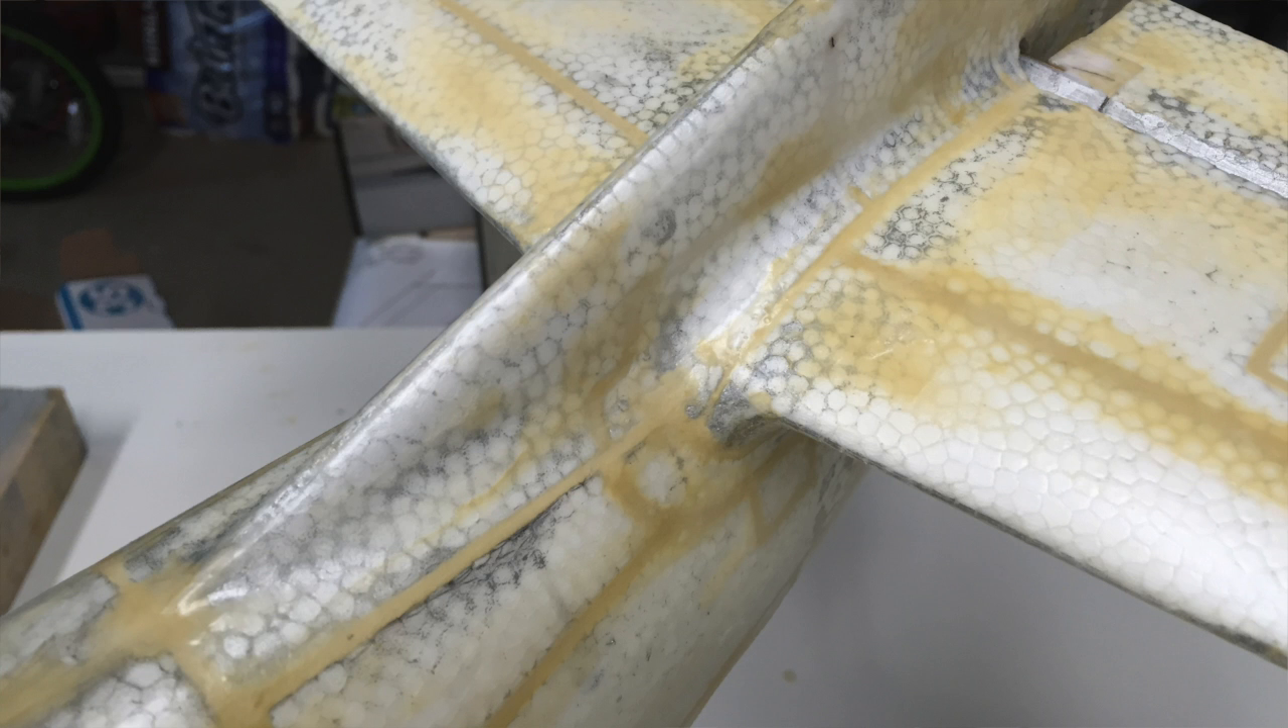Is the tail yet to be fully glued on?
No.